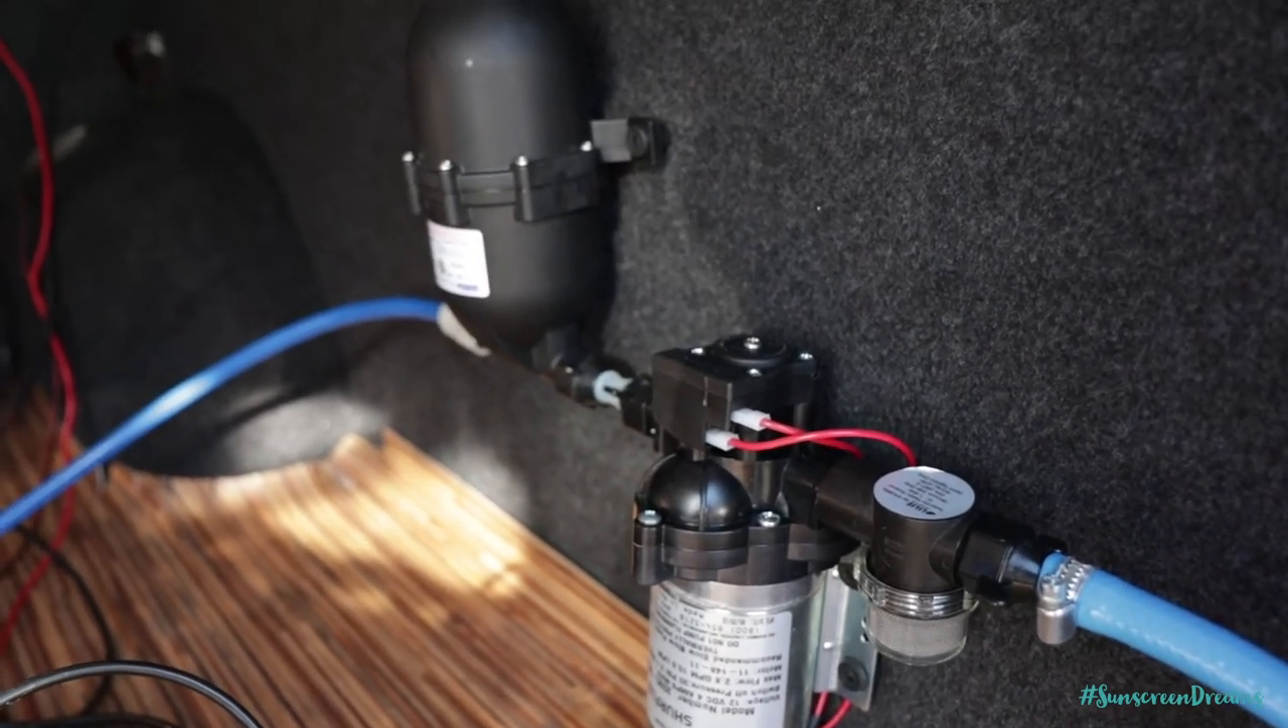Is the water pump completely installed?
Yes.